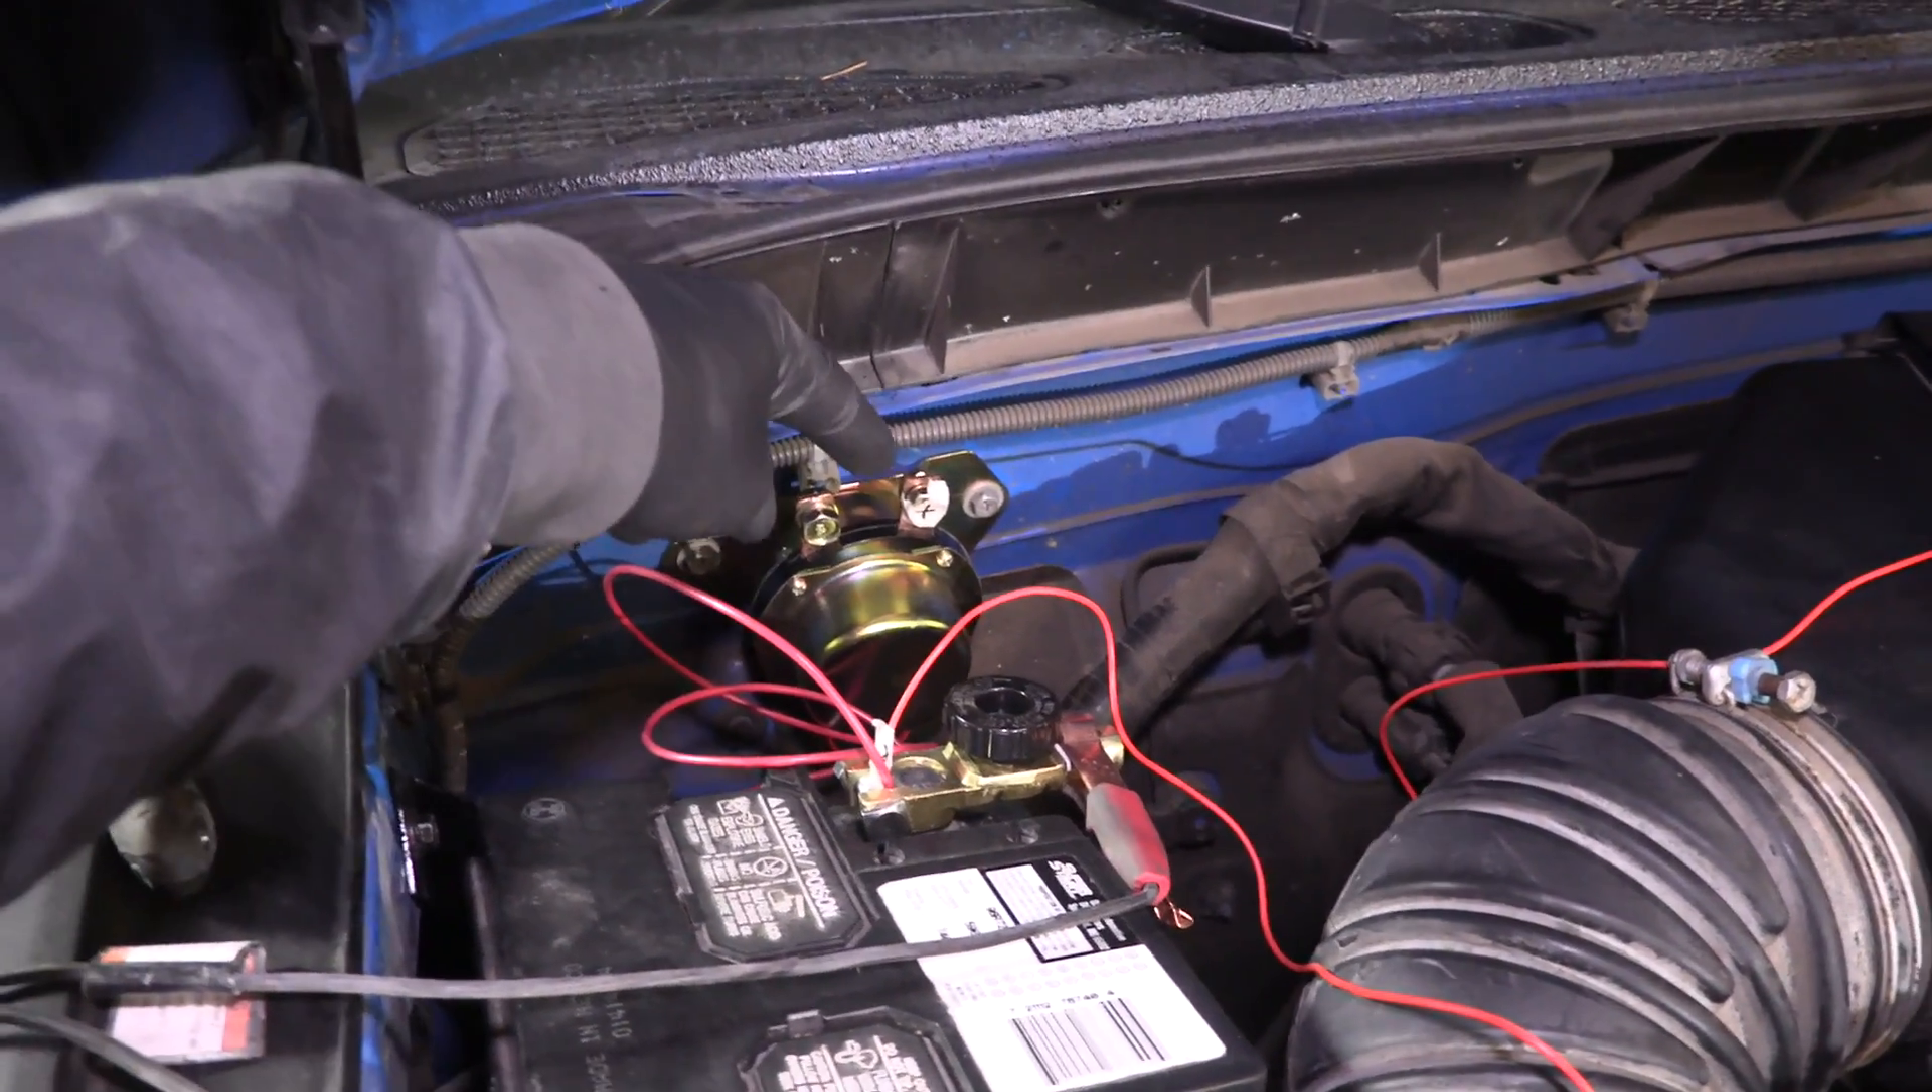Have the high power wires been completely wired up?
No.